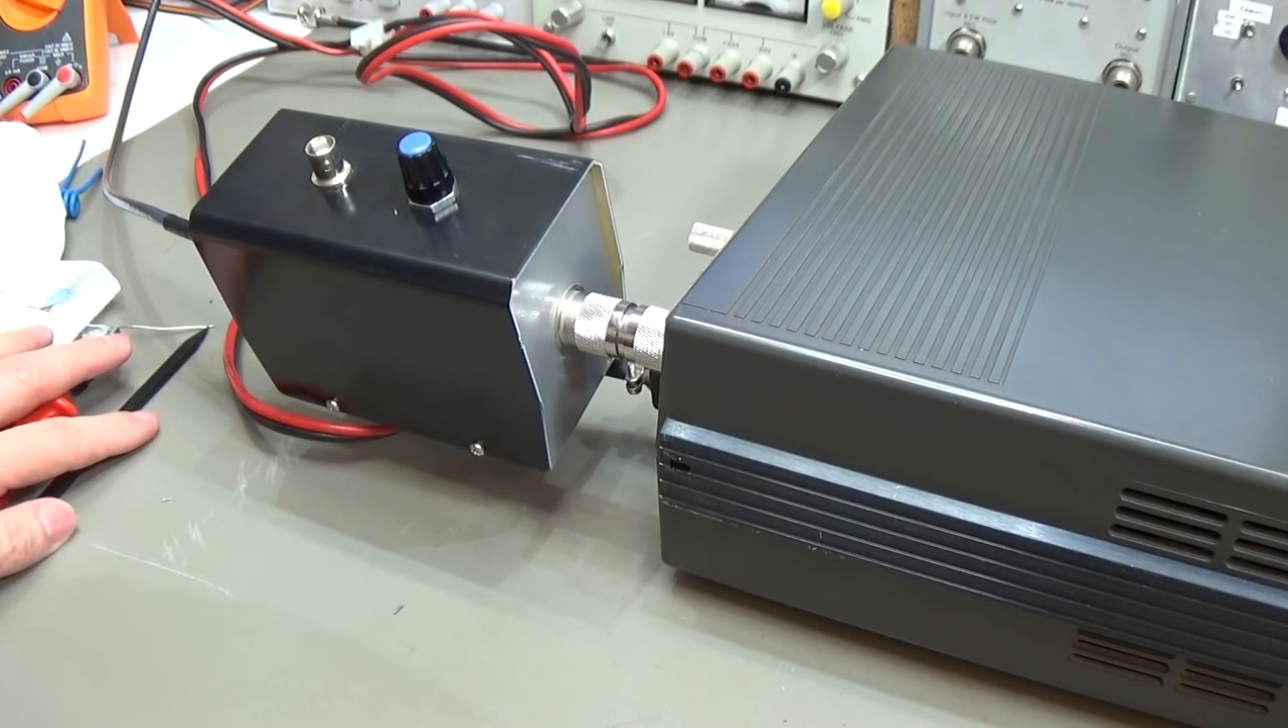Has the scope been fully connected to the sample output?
No.